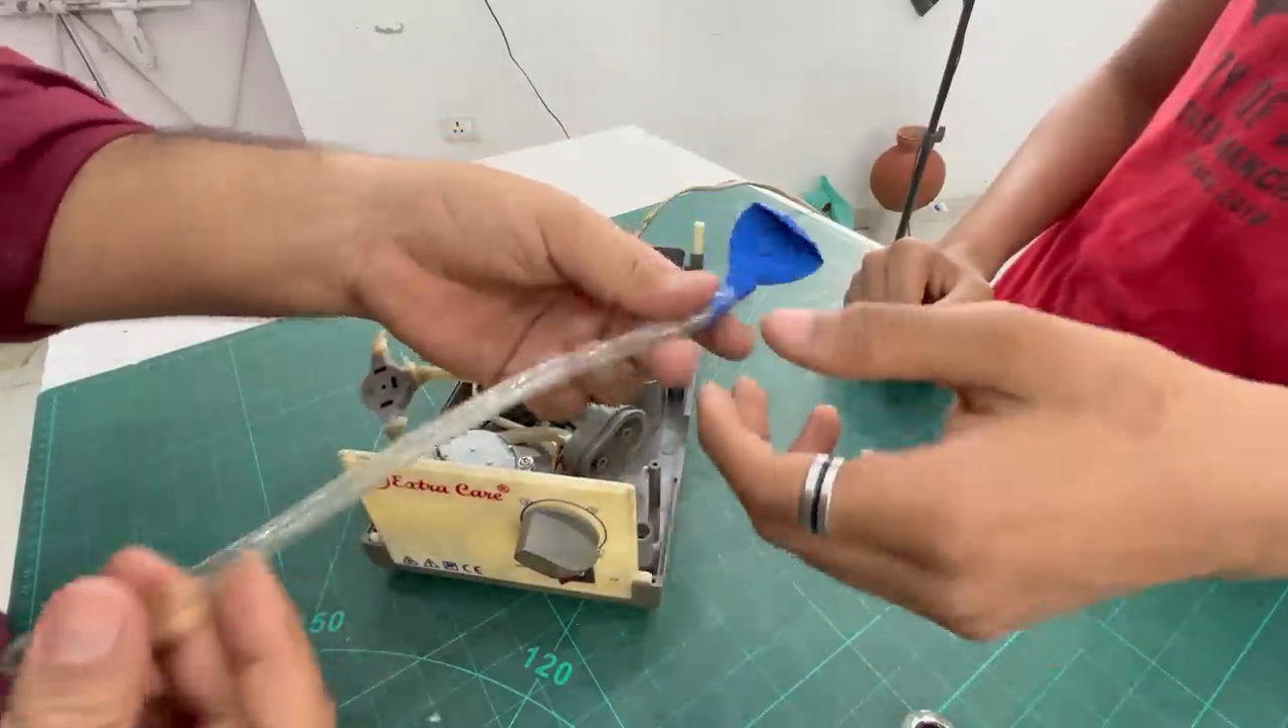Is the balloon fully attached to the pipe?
Yes.